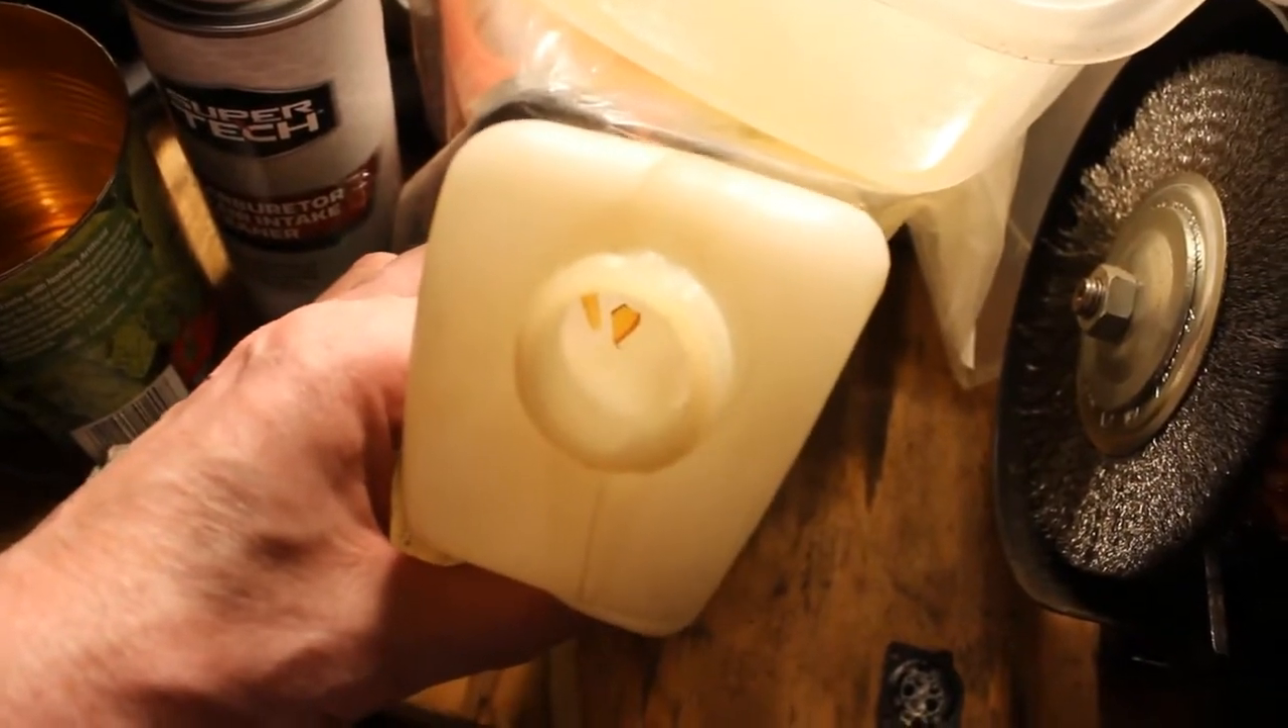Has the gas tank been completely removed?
Yes.